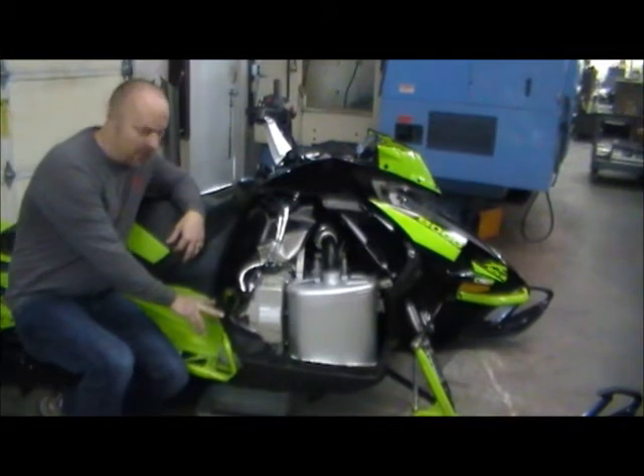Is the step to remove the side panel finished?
Yes.